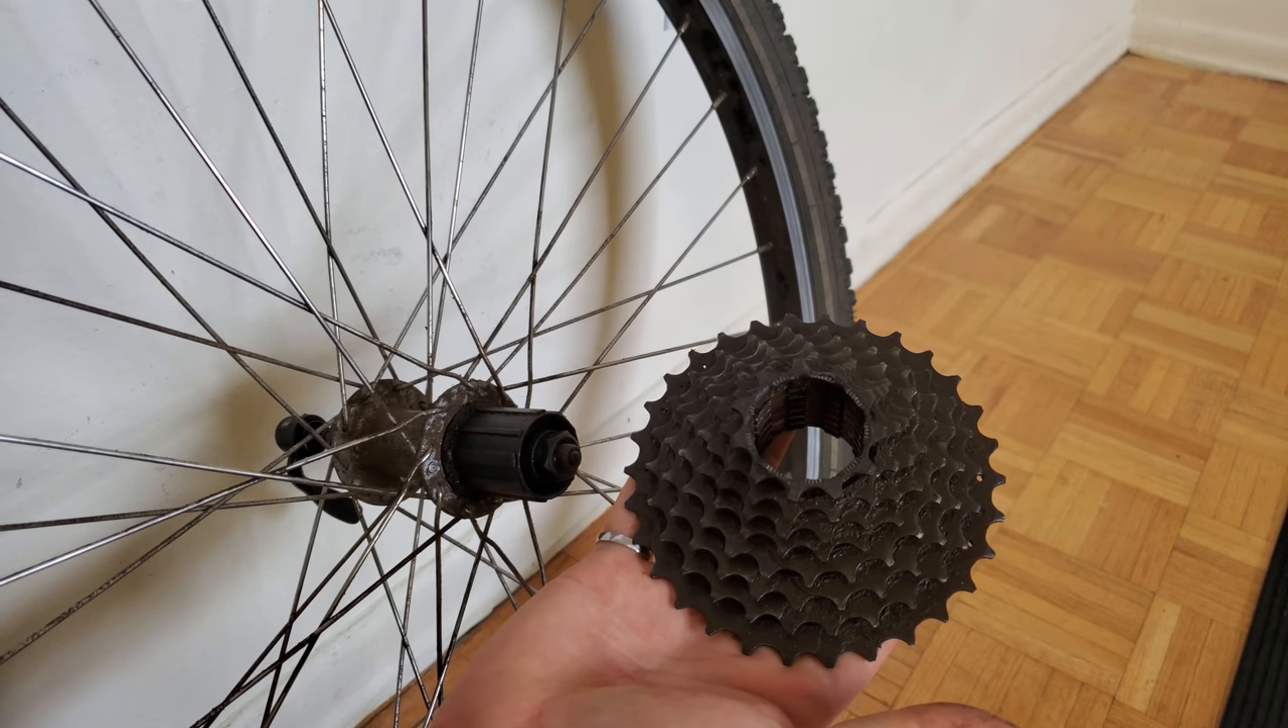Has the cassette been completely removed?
Yes.